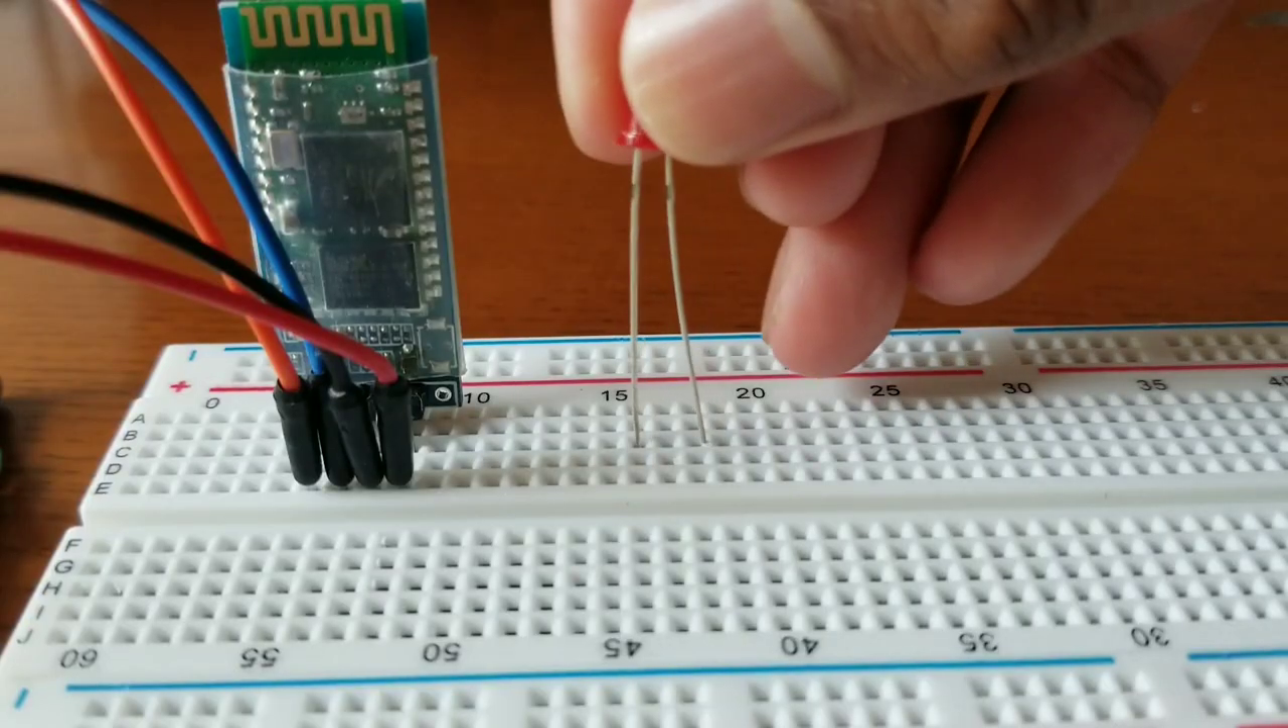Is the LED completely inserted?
No.